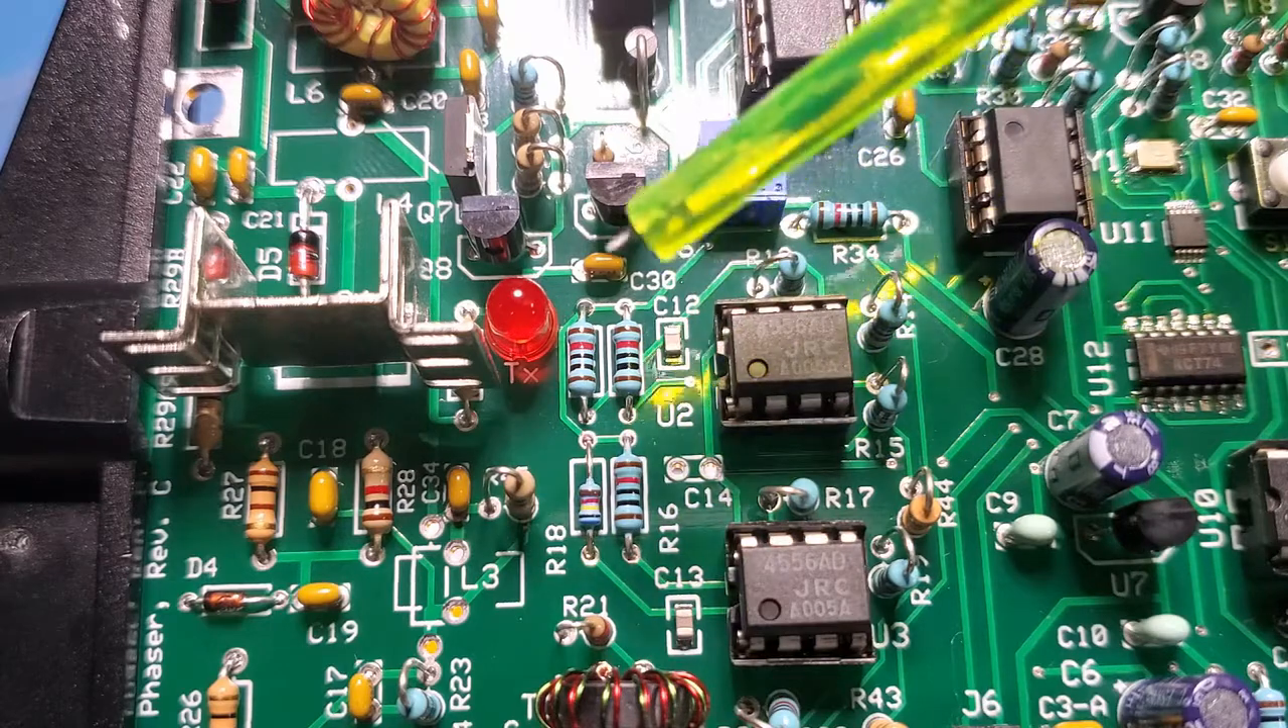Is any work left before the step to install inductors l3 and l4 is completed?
Yes.